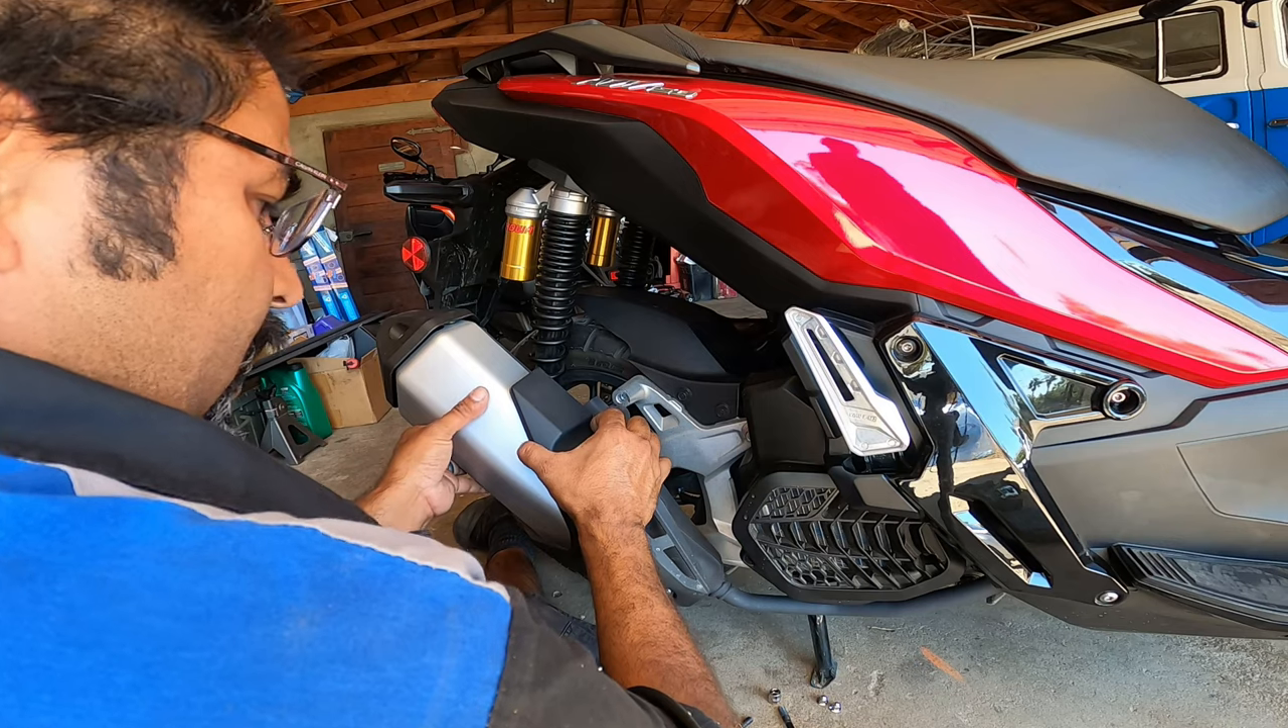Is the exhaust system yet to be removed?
Yes.